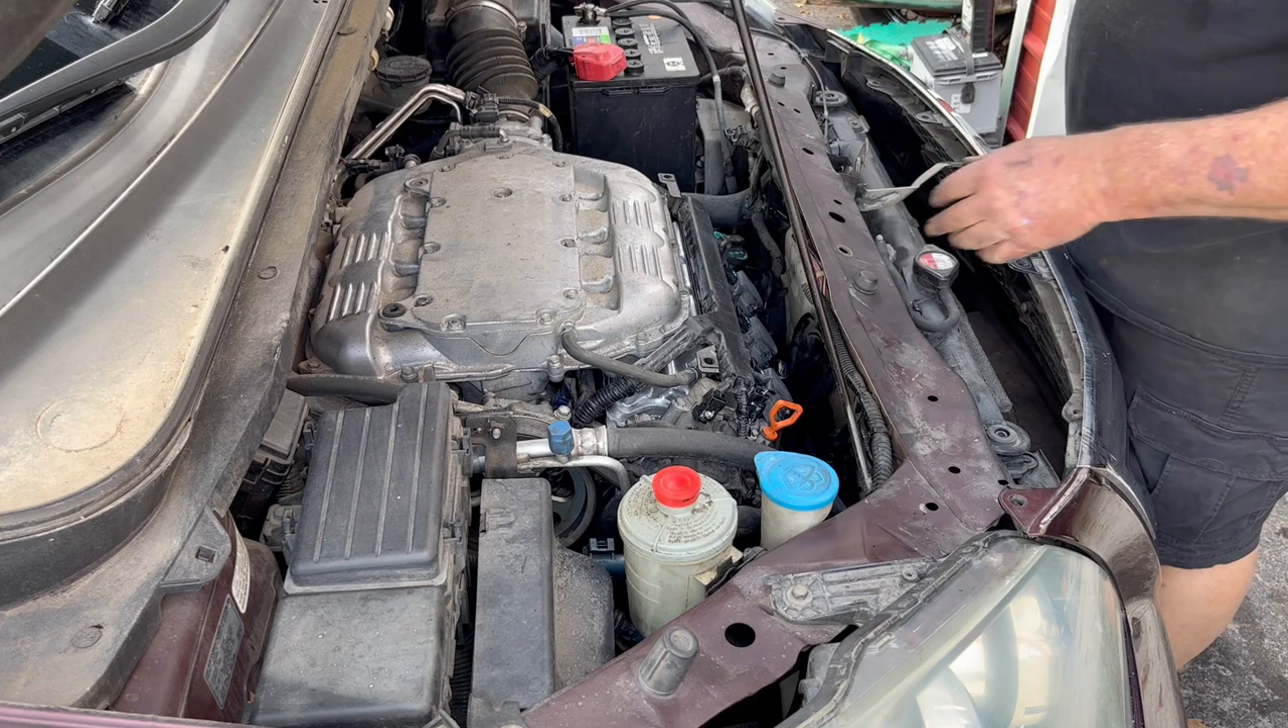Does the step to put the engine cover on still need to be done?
Yes.